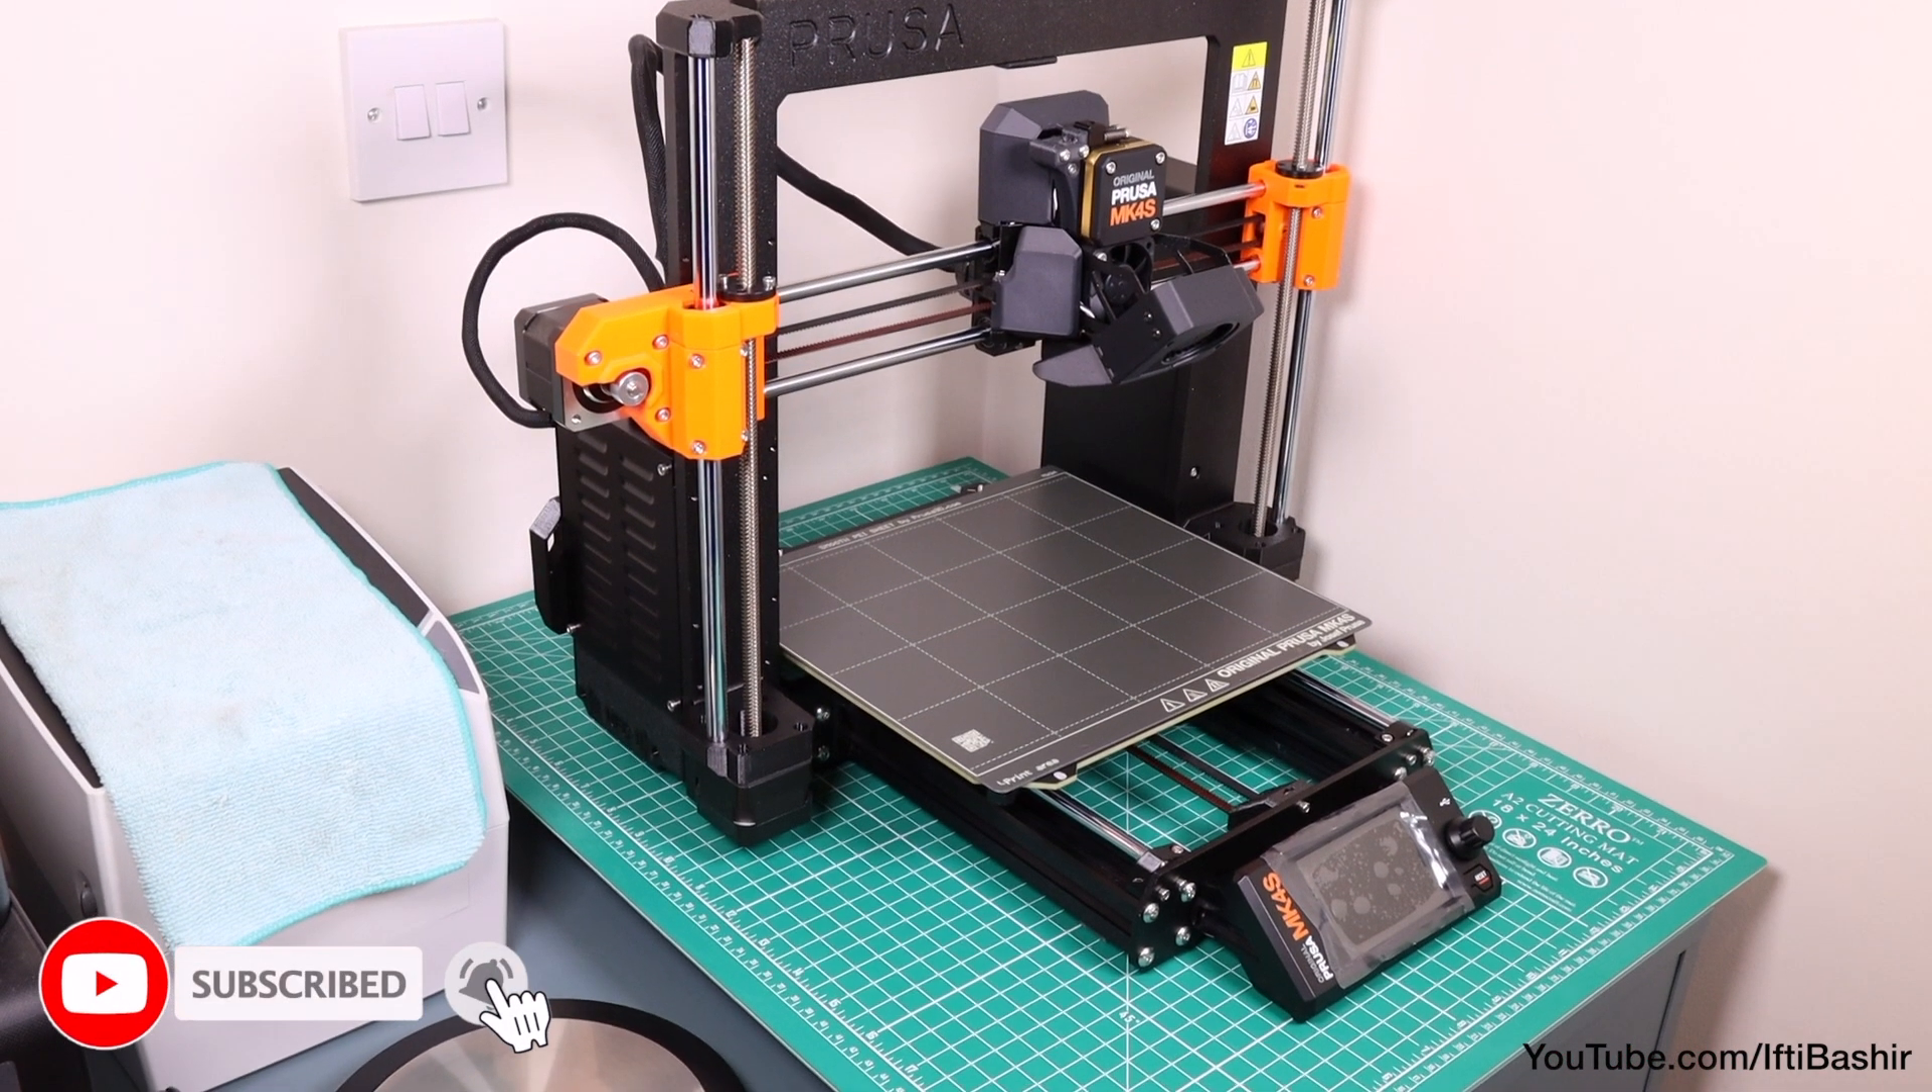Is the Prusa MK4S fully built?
Yes.